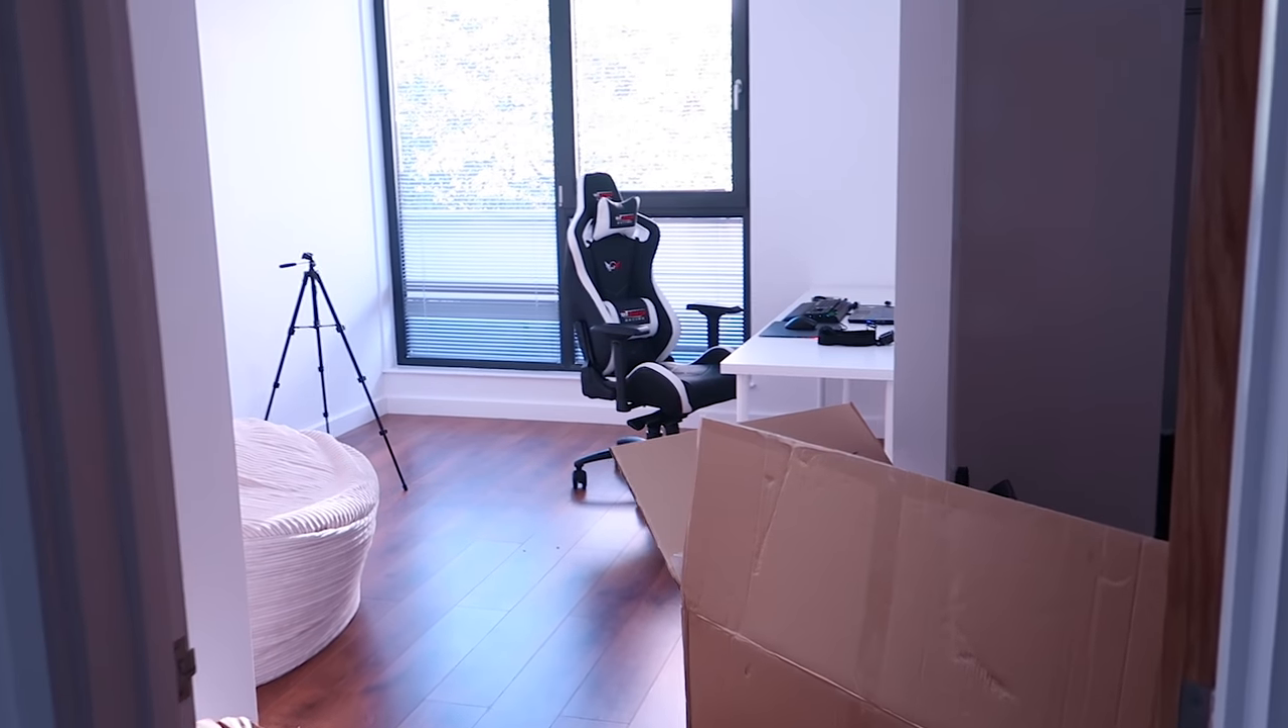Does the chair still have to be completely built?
No.